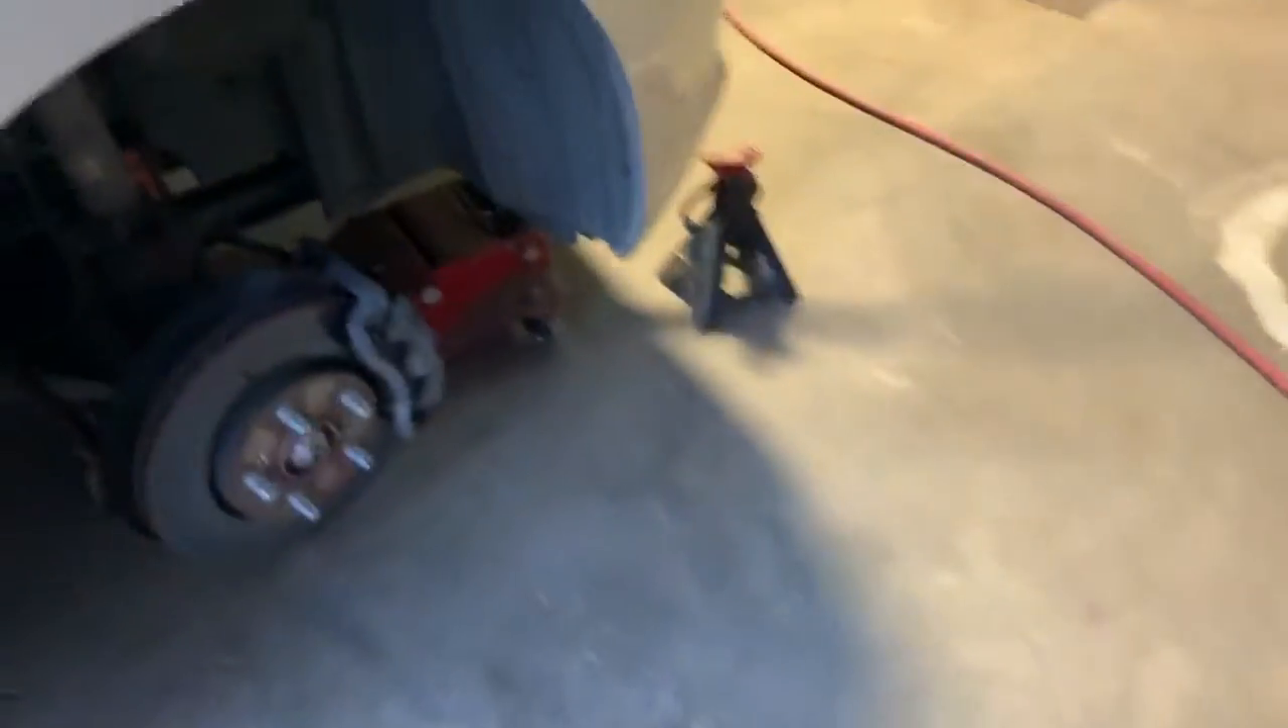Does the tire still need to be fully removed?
No.